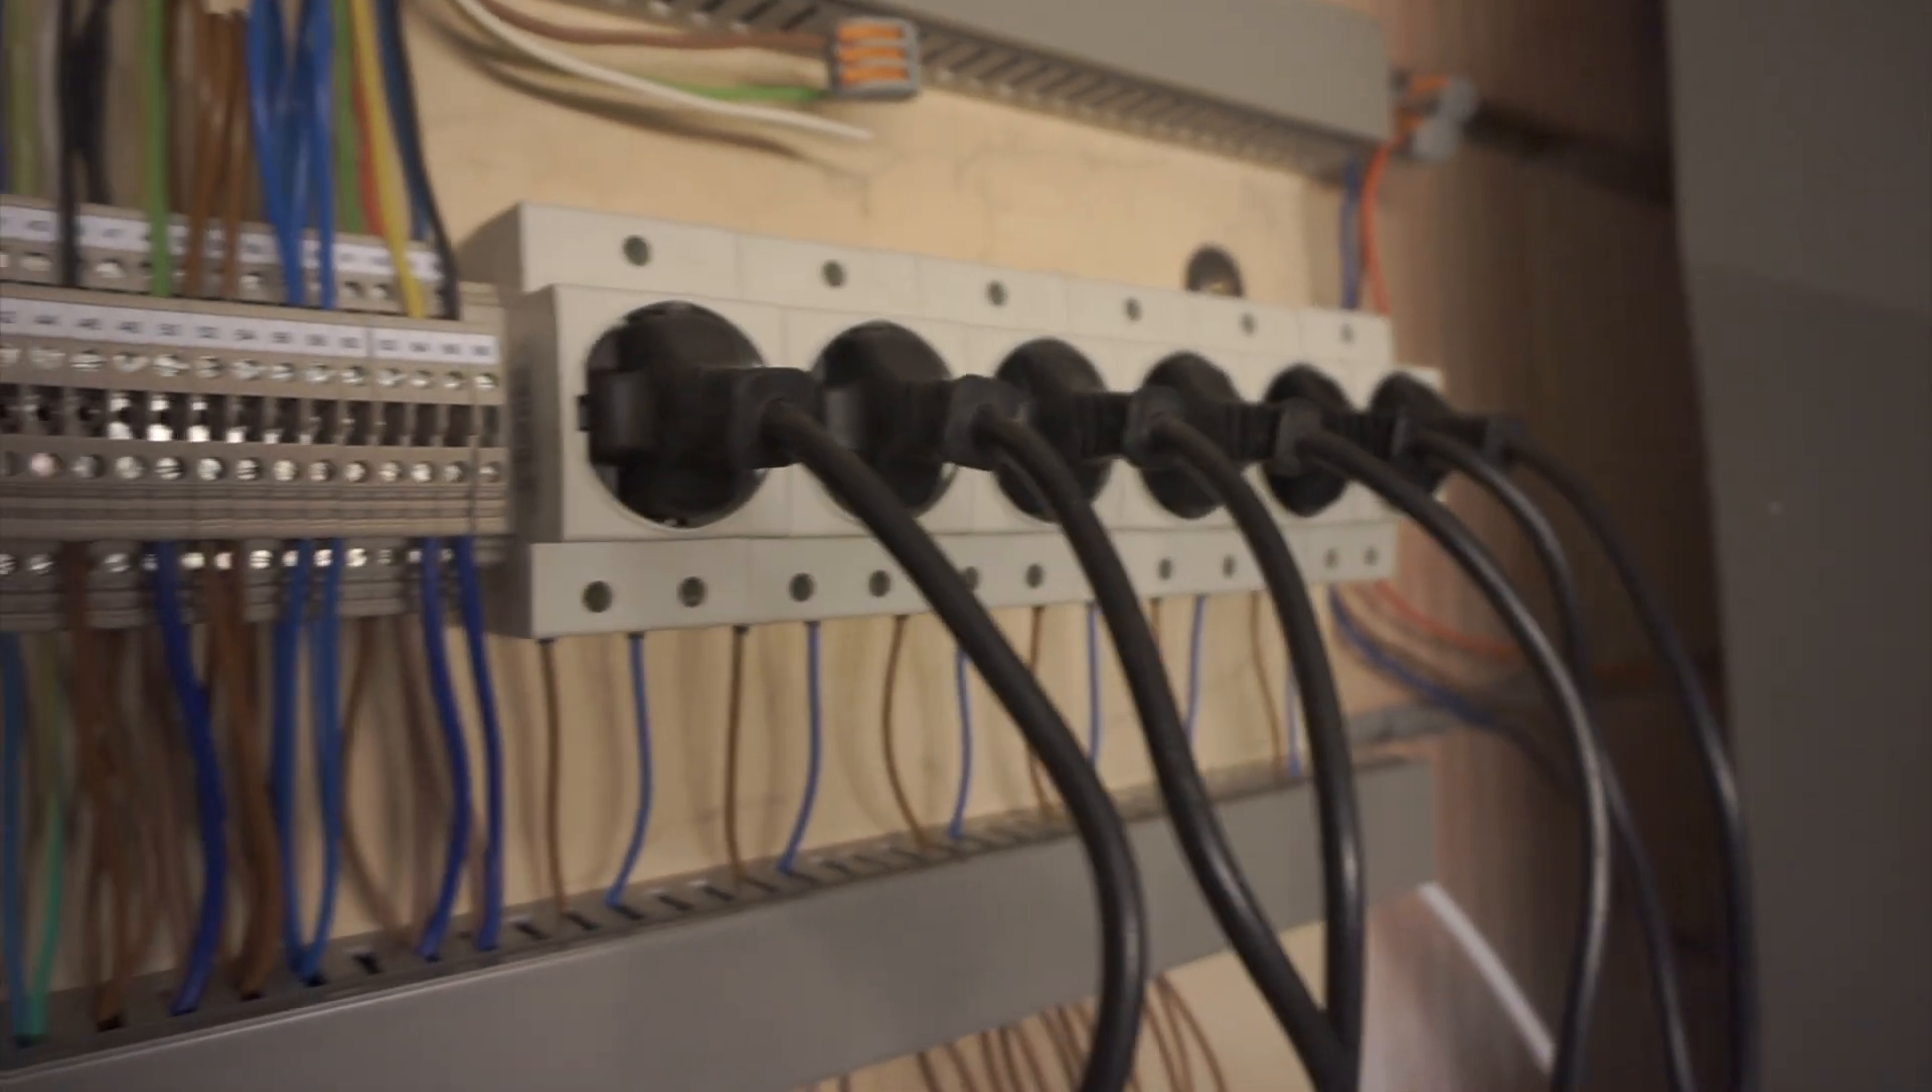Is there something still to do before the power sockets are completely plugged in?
No.